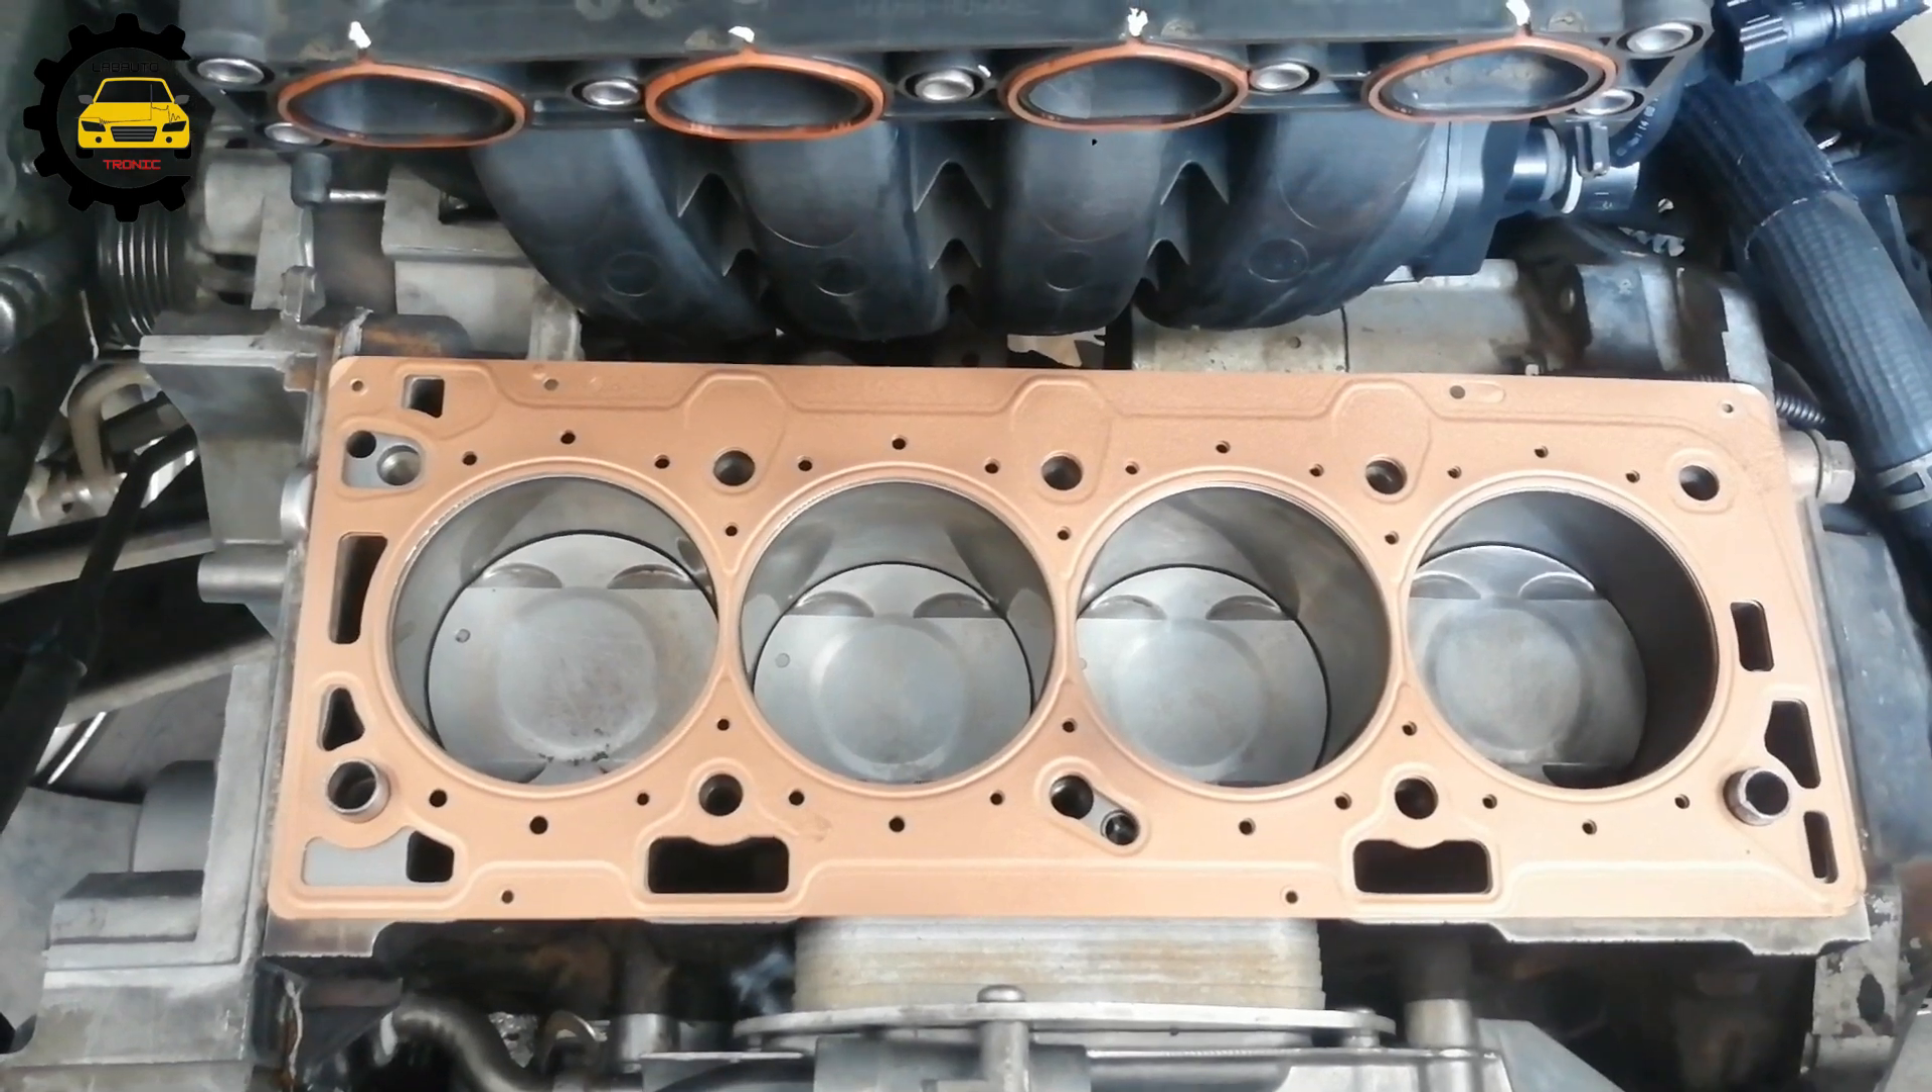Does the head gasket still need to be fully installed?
No.